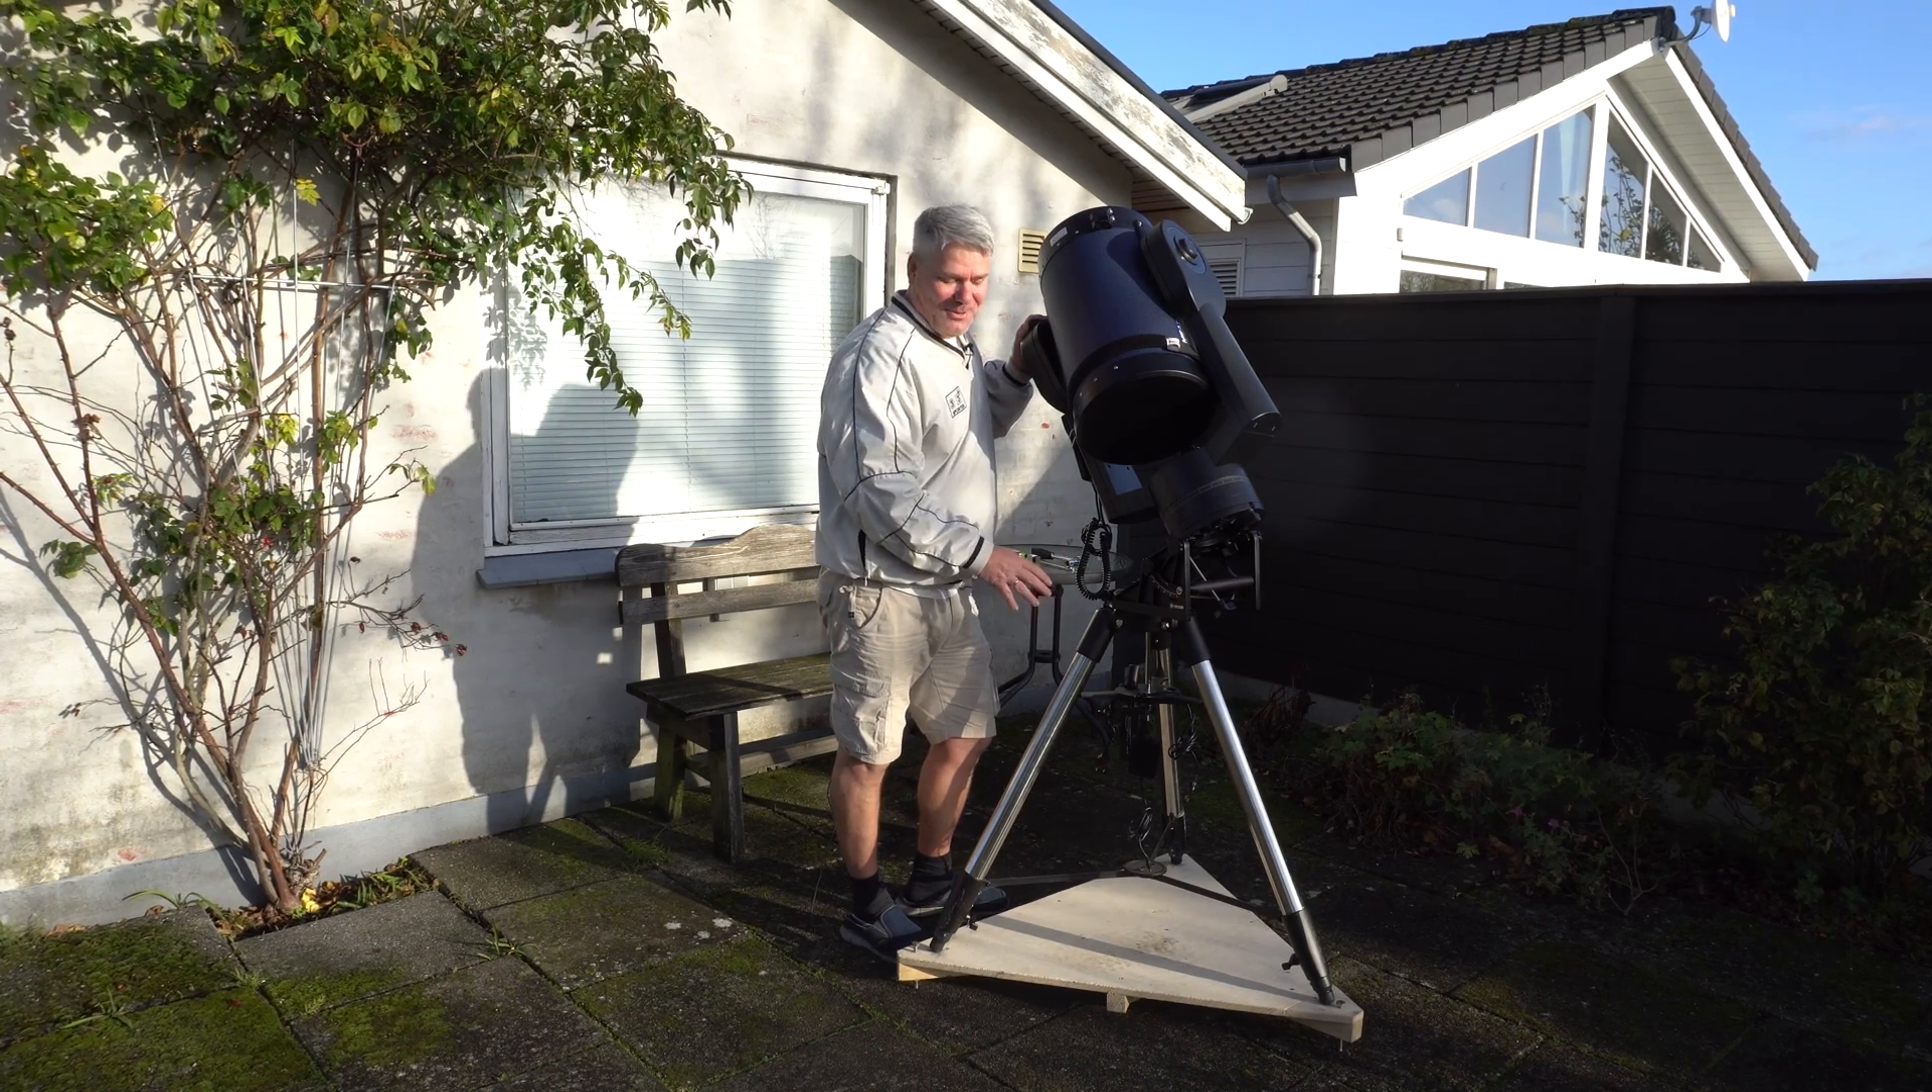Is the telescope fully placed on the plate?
Yes.